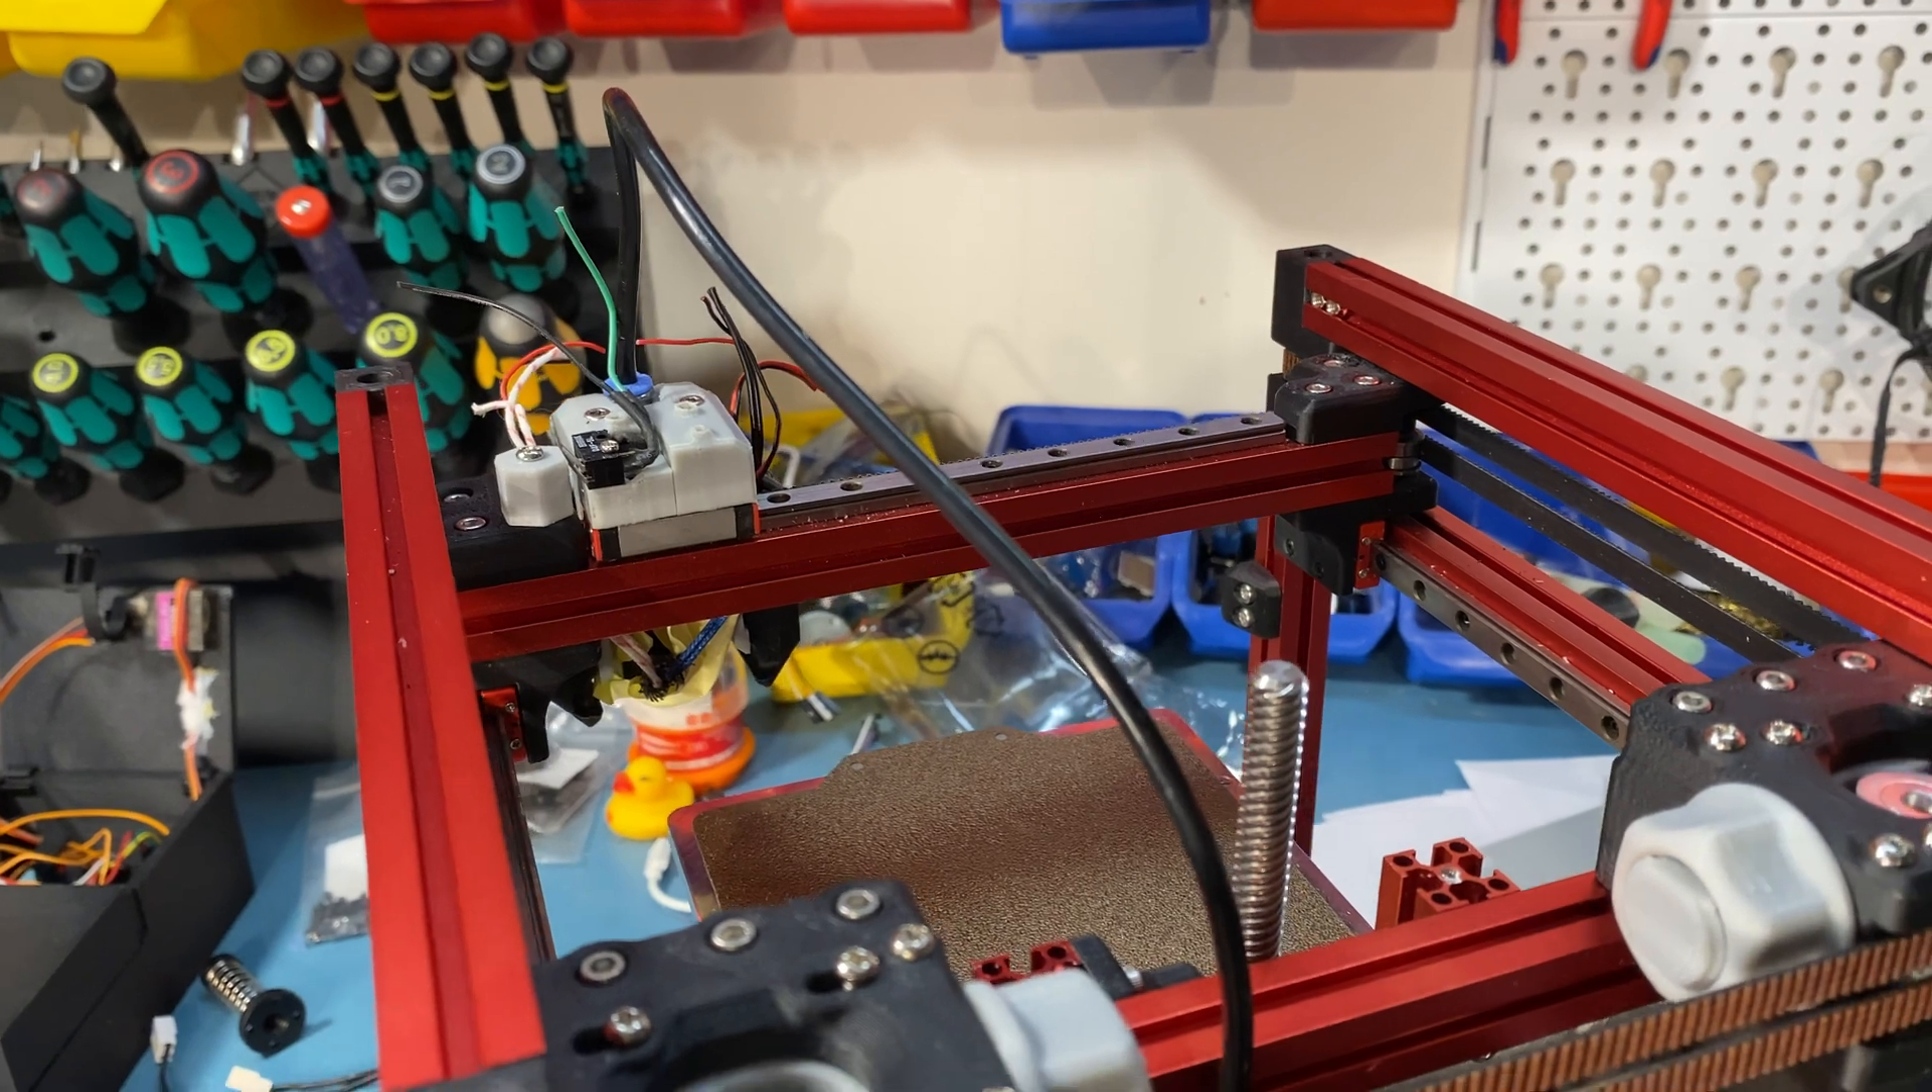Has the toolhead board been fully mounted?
No.